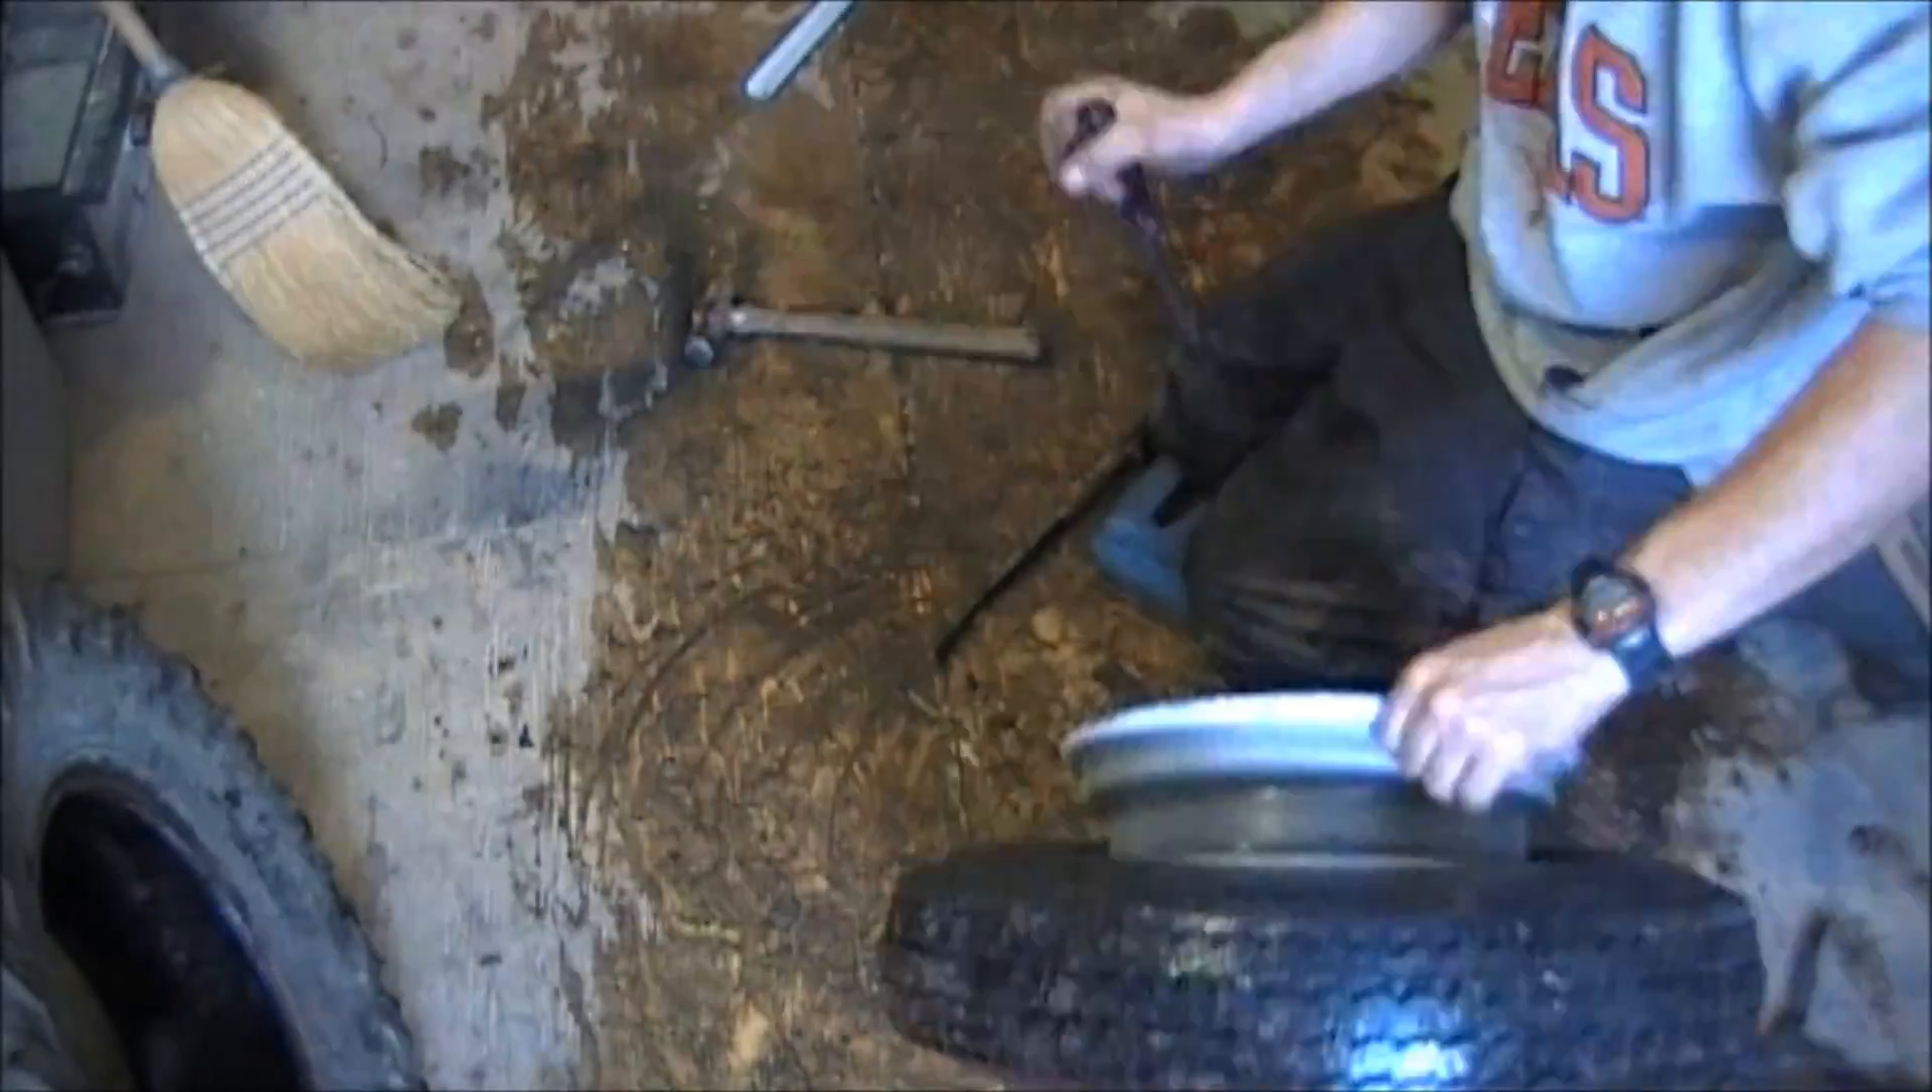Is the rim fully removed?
No.